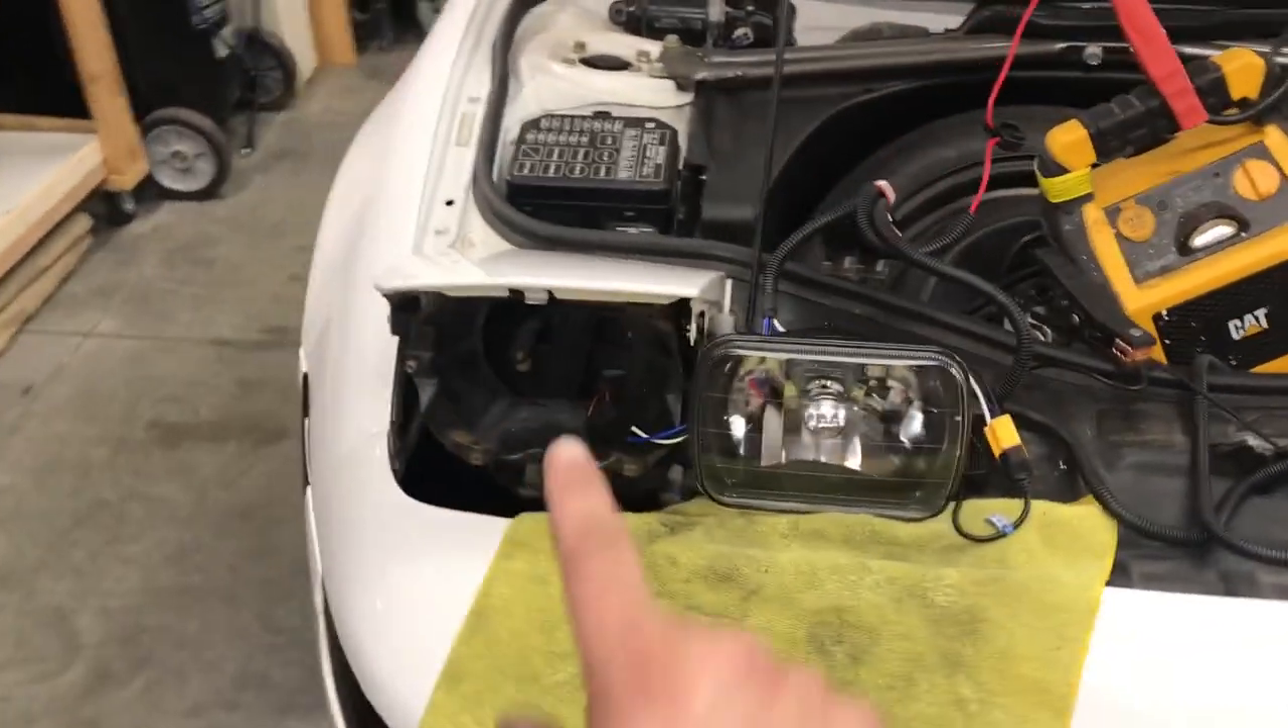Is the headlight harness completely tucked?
No.